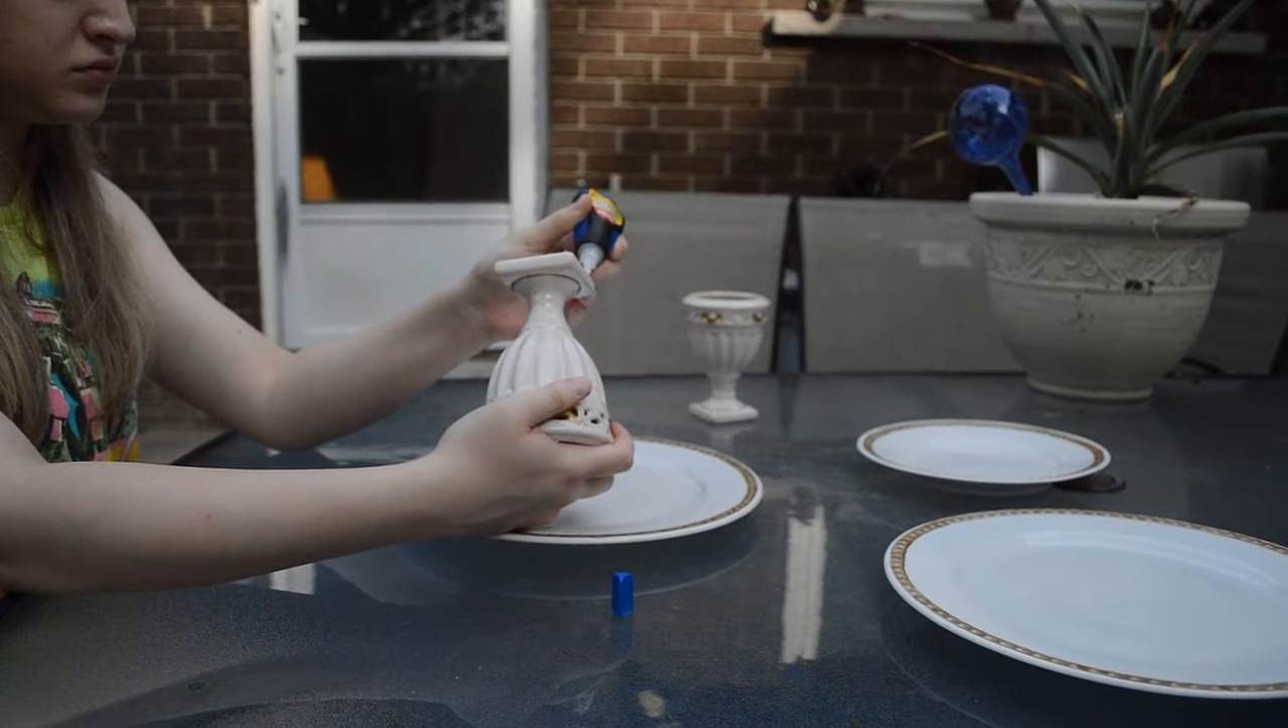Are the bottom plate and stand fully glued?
No.